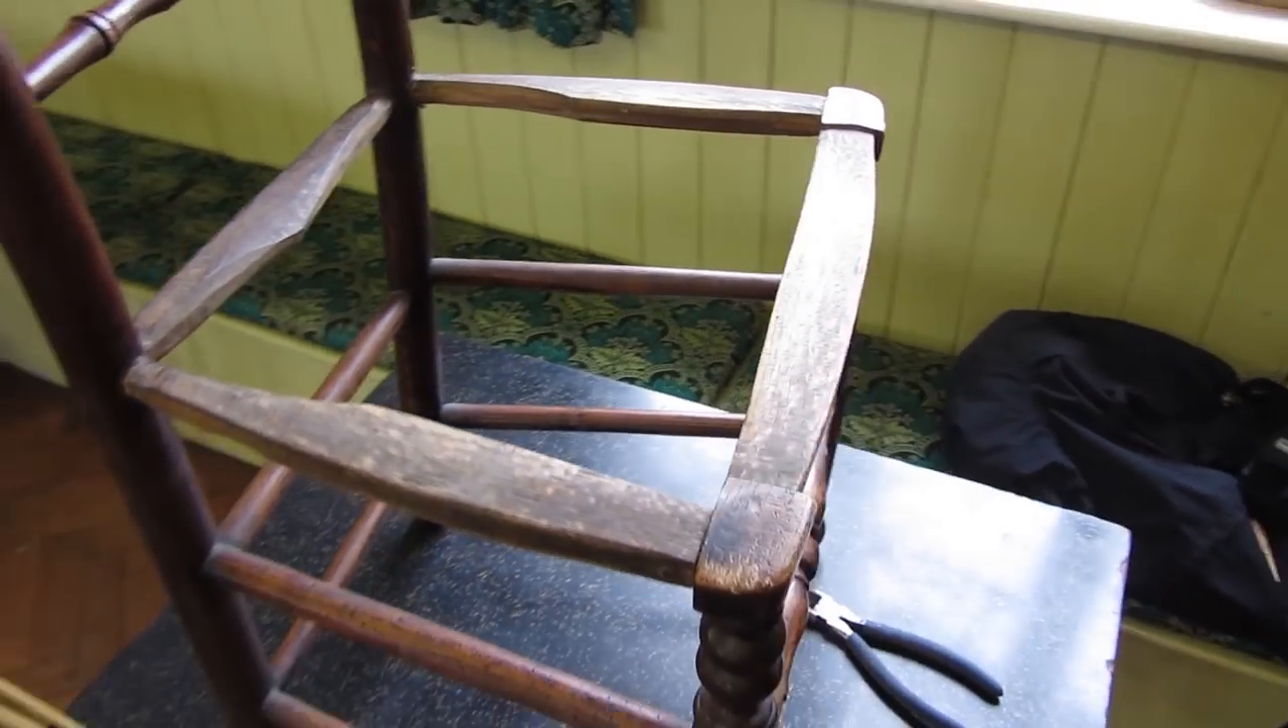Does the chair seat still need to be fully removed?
No.